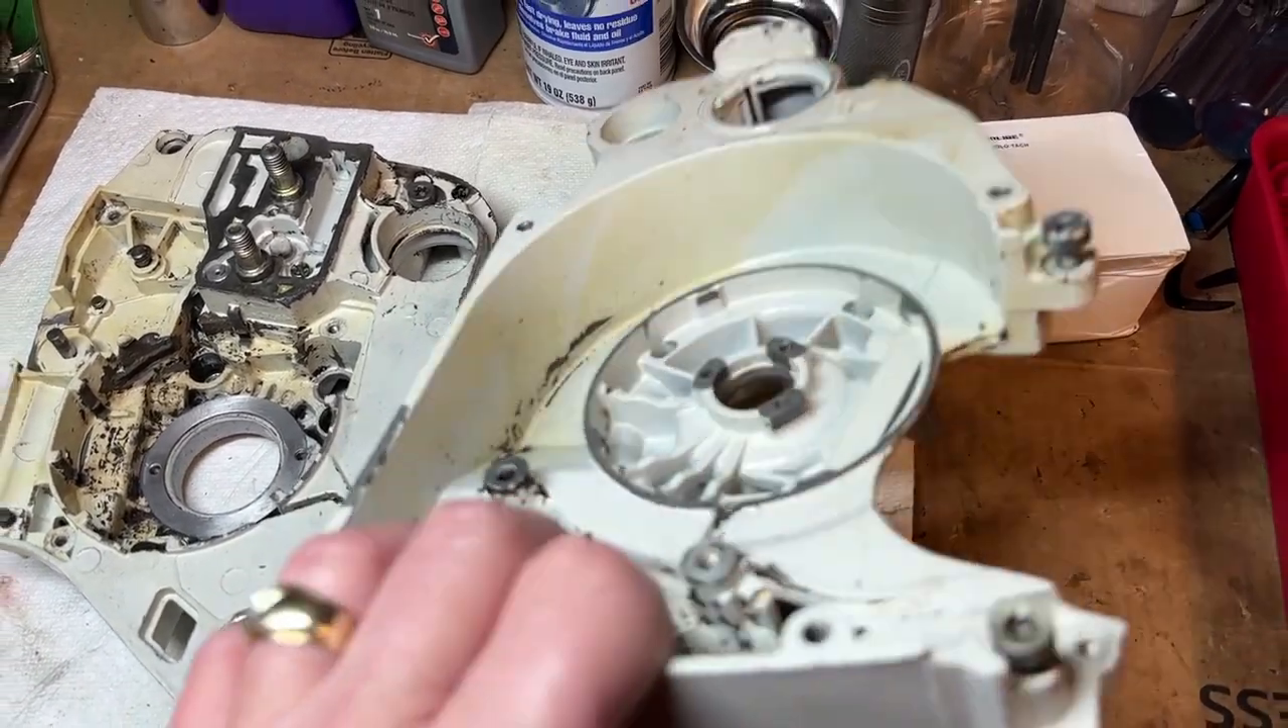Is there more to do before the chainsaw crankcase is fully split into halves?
No.